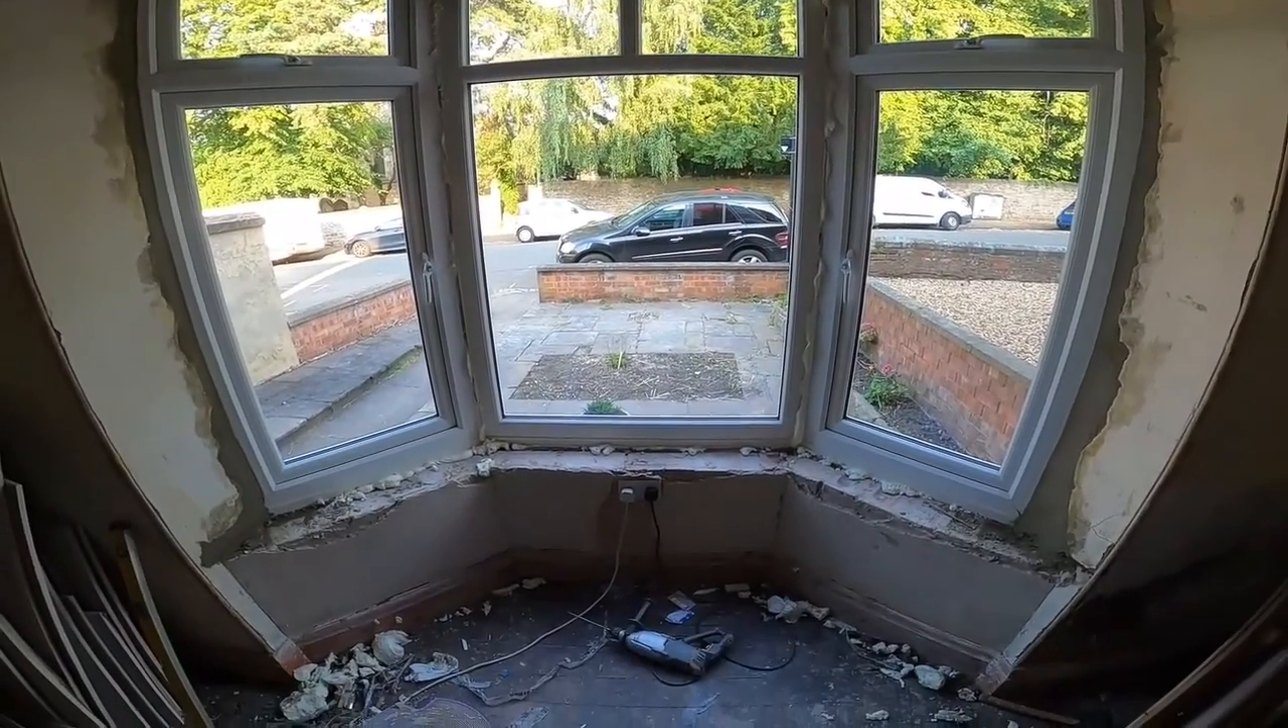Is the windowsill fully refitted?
No.